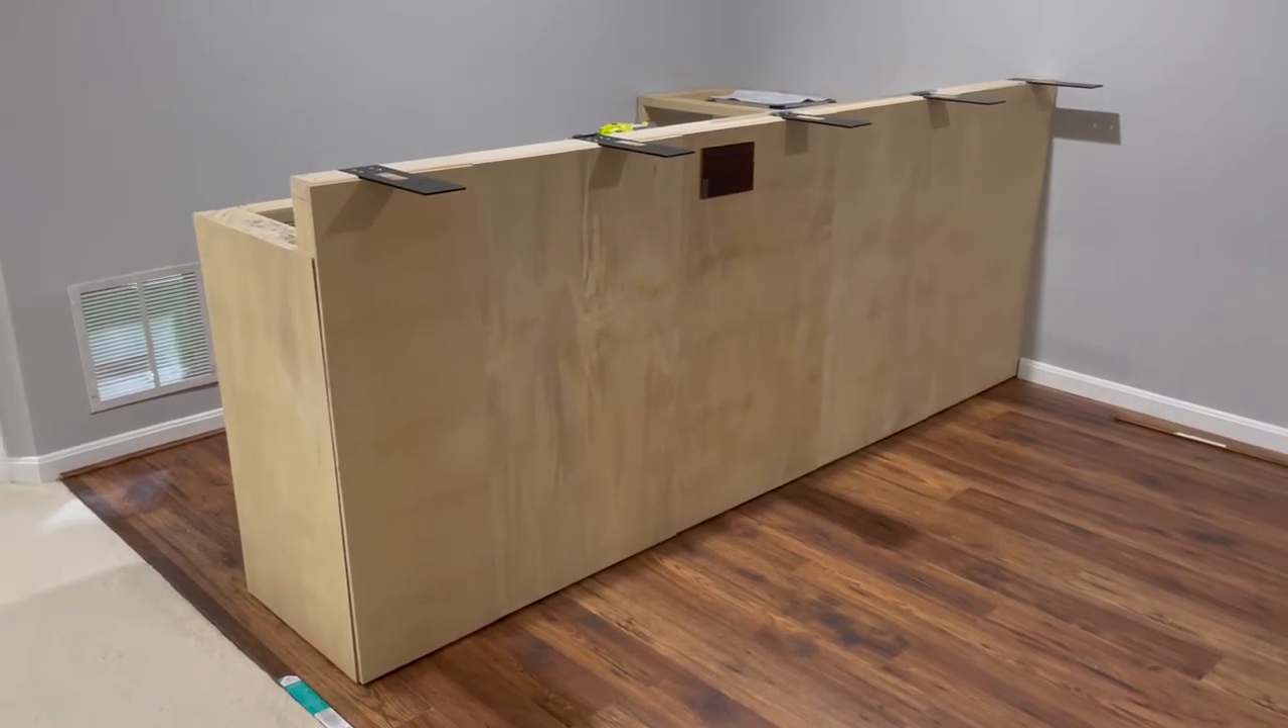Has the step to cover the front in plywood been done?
Yes.